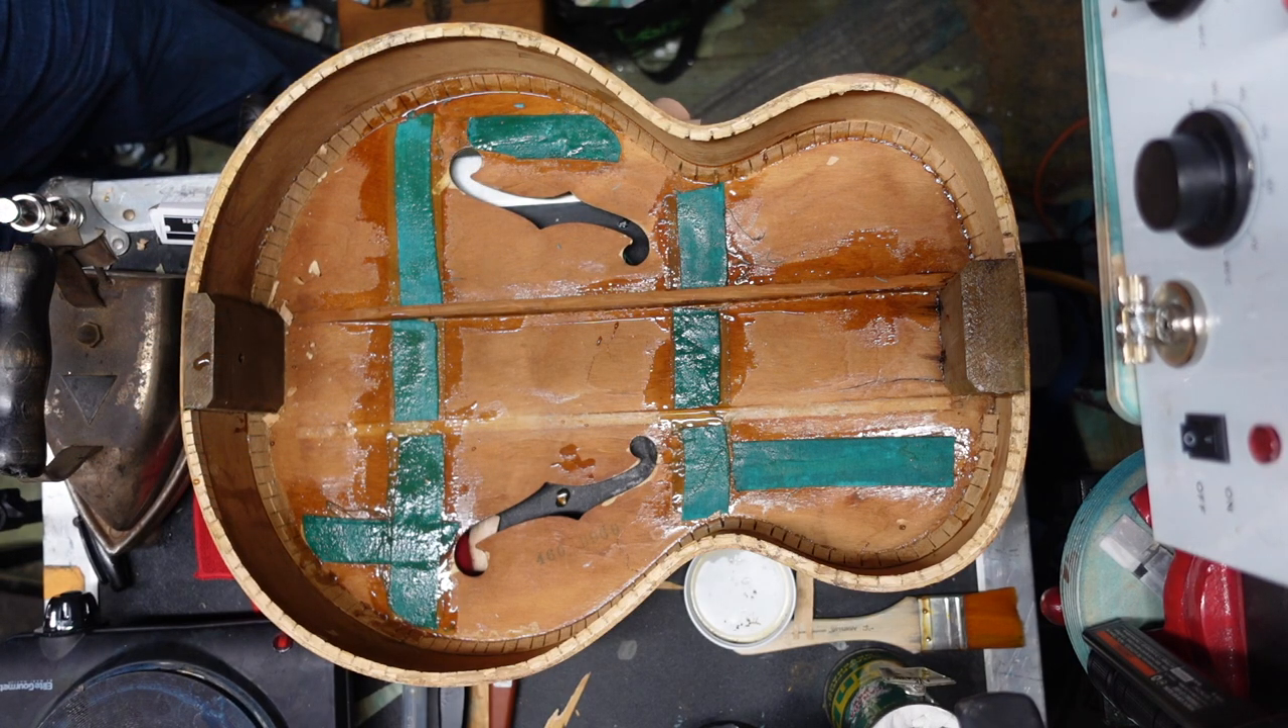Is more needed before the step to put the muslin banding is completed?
No.